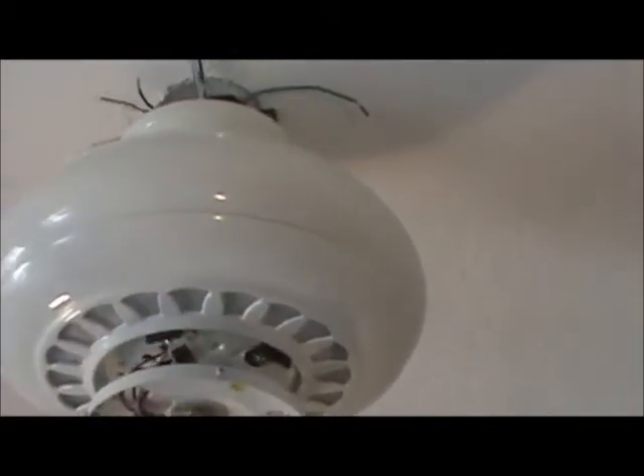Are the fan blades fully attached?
No.